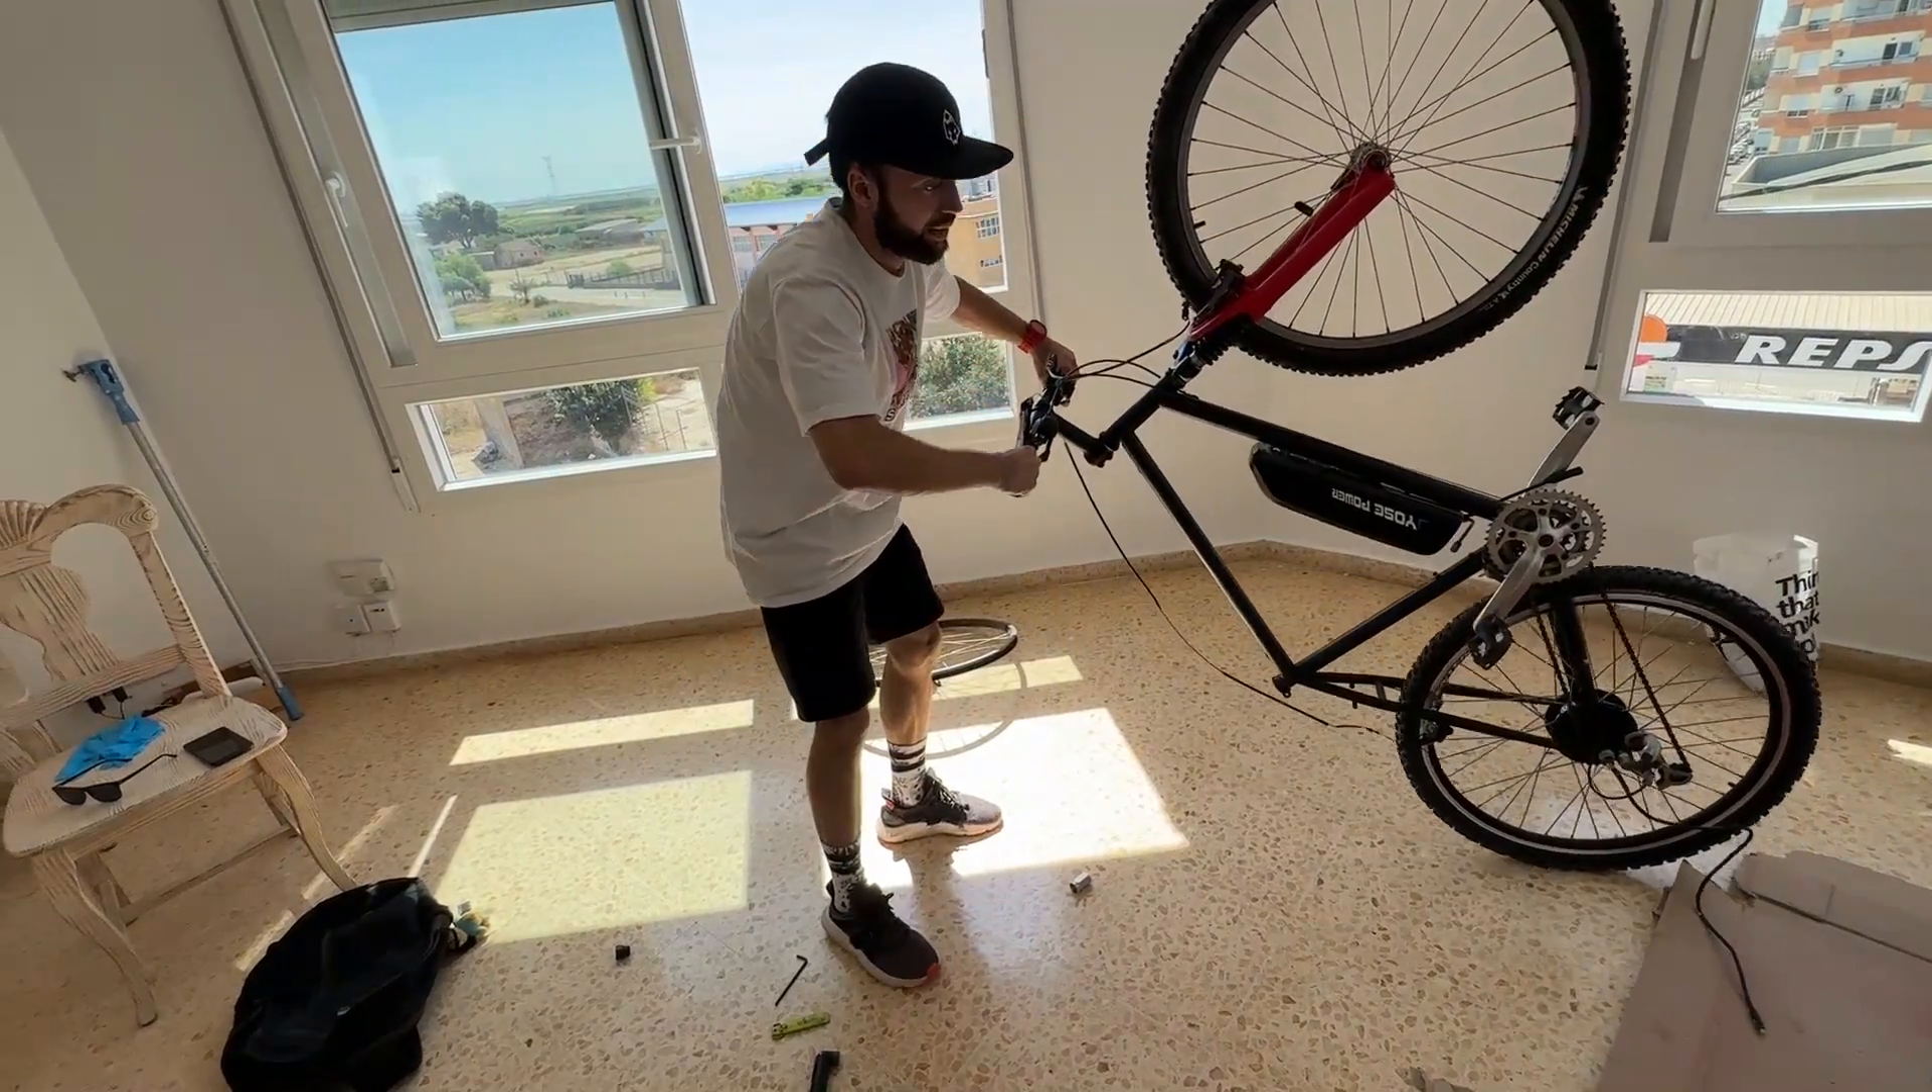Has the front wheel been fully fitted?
Yes.